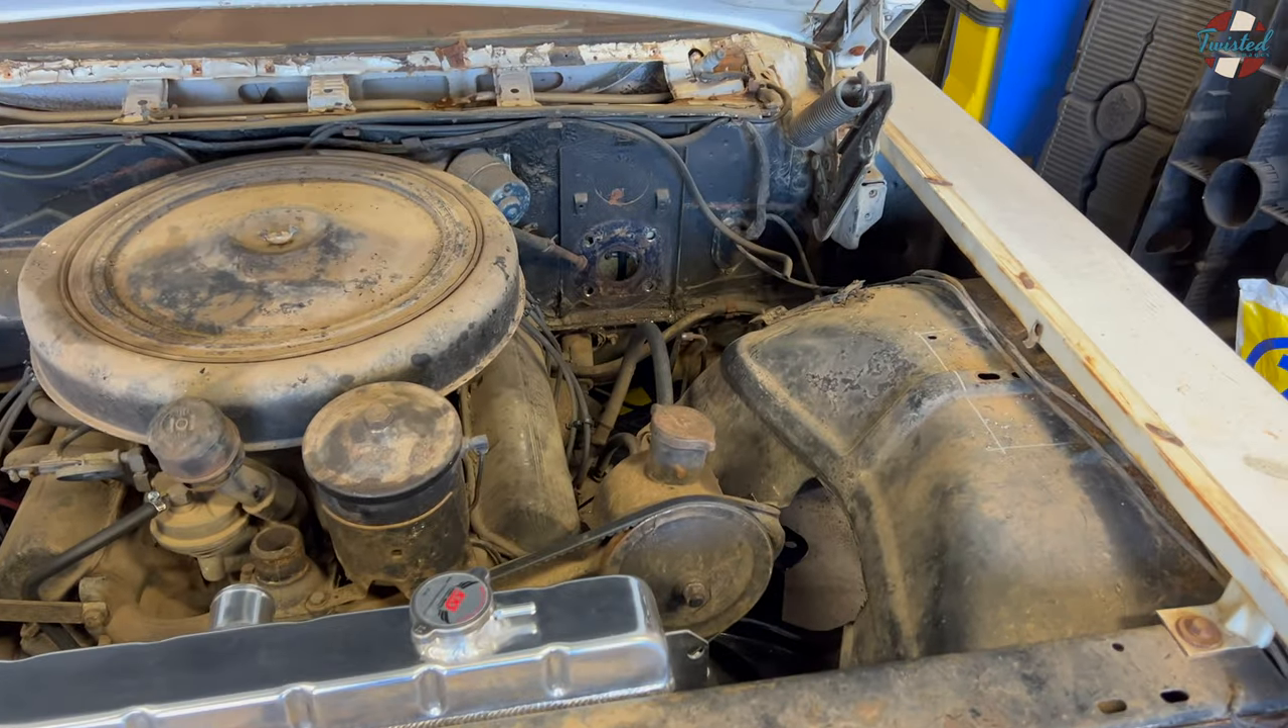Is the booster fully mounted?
No.